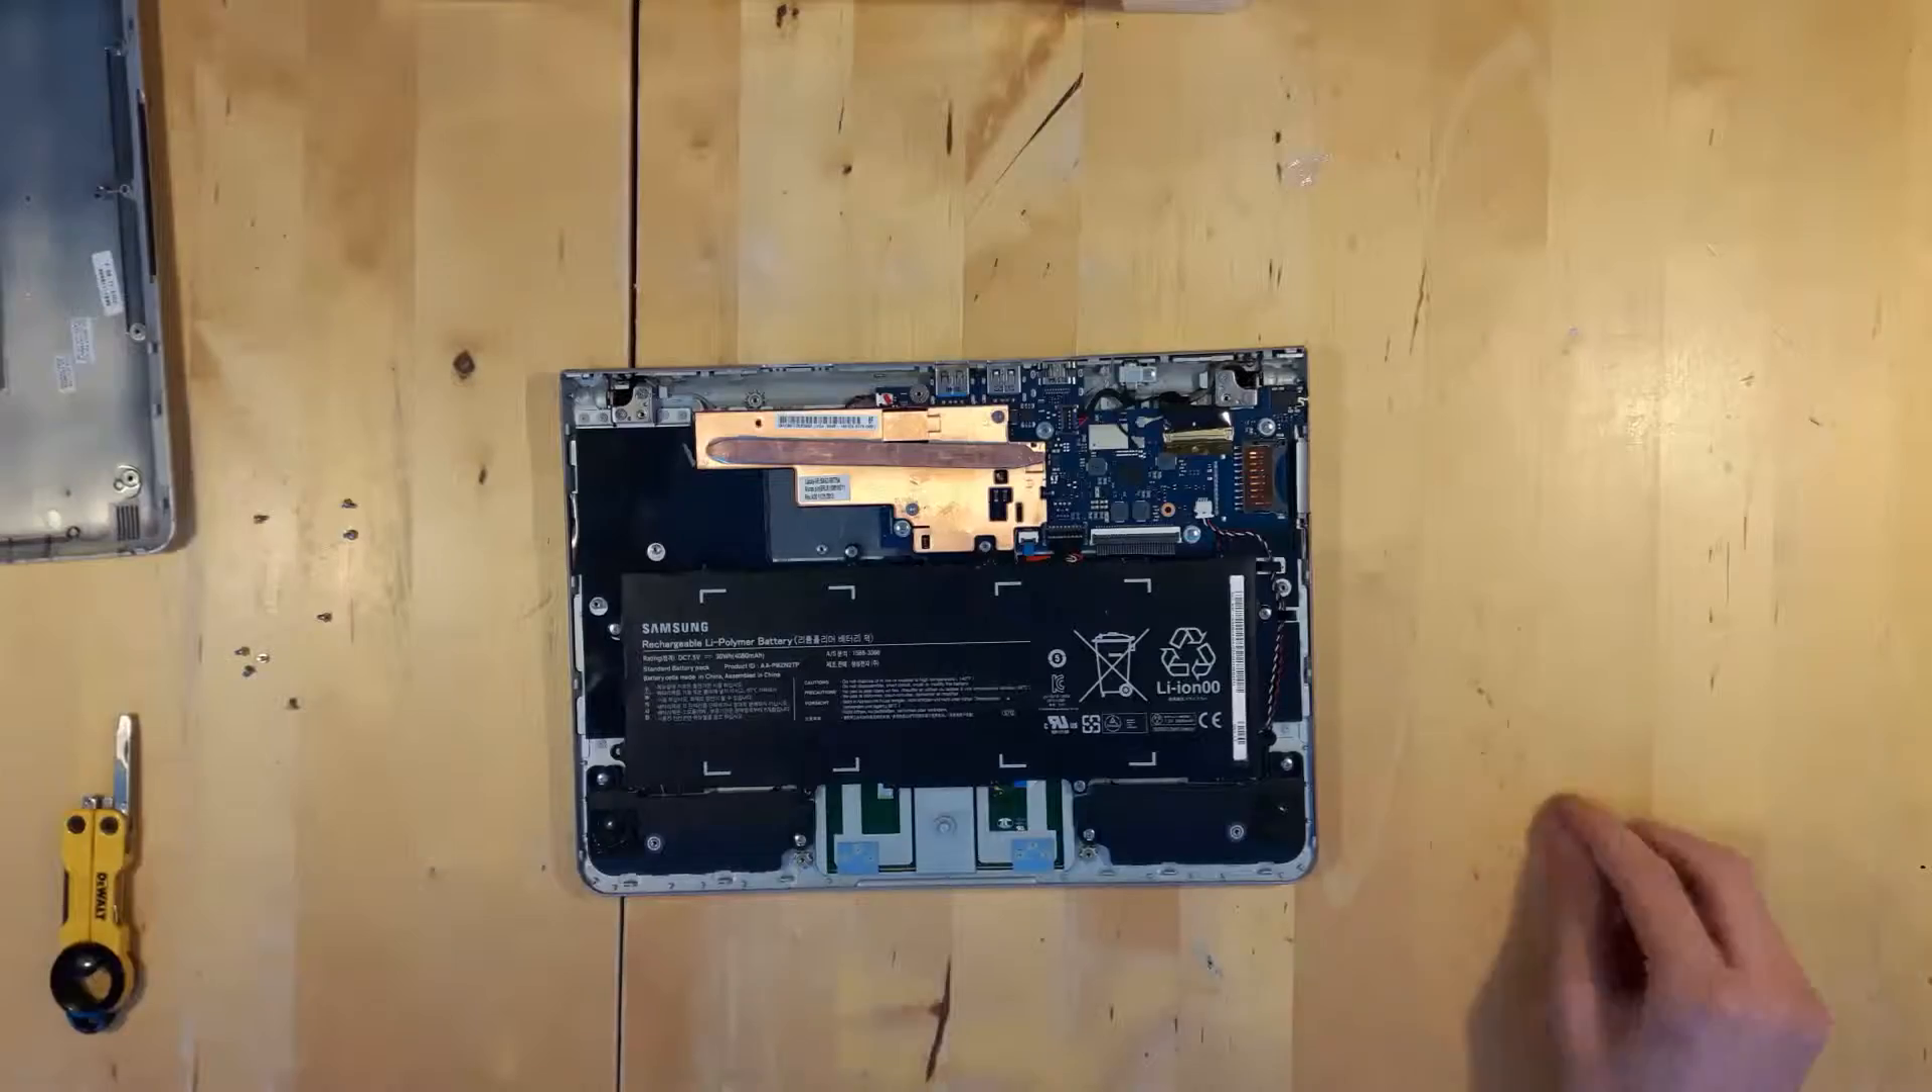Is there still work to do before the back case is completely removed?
No.